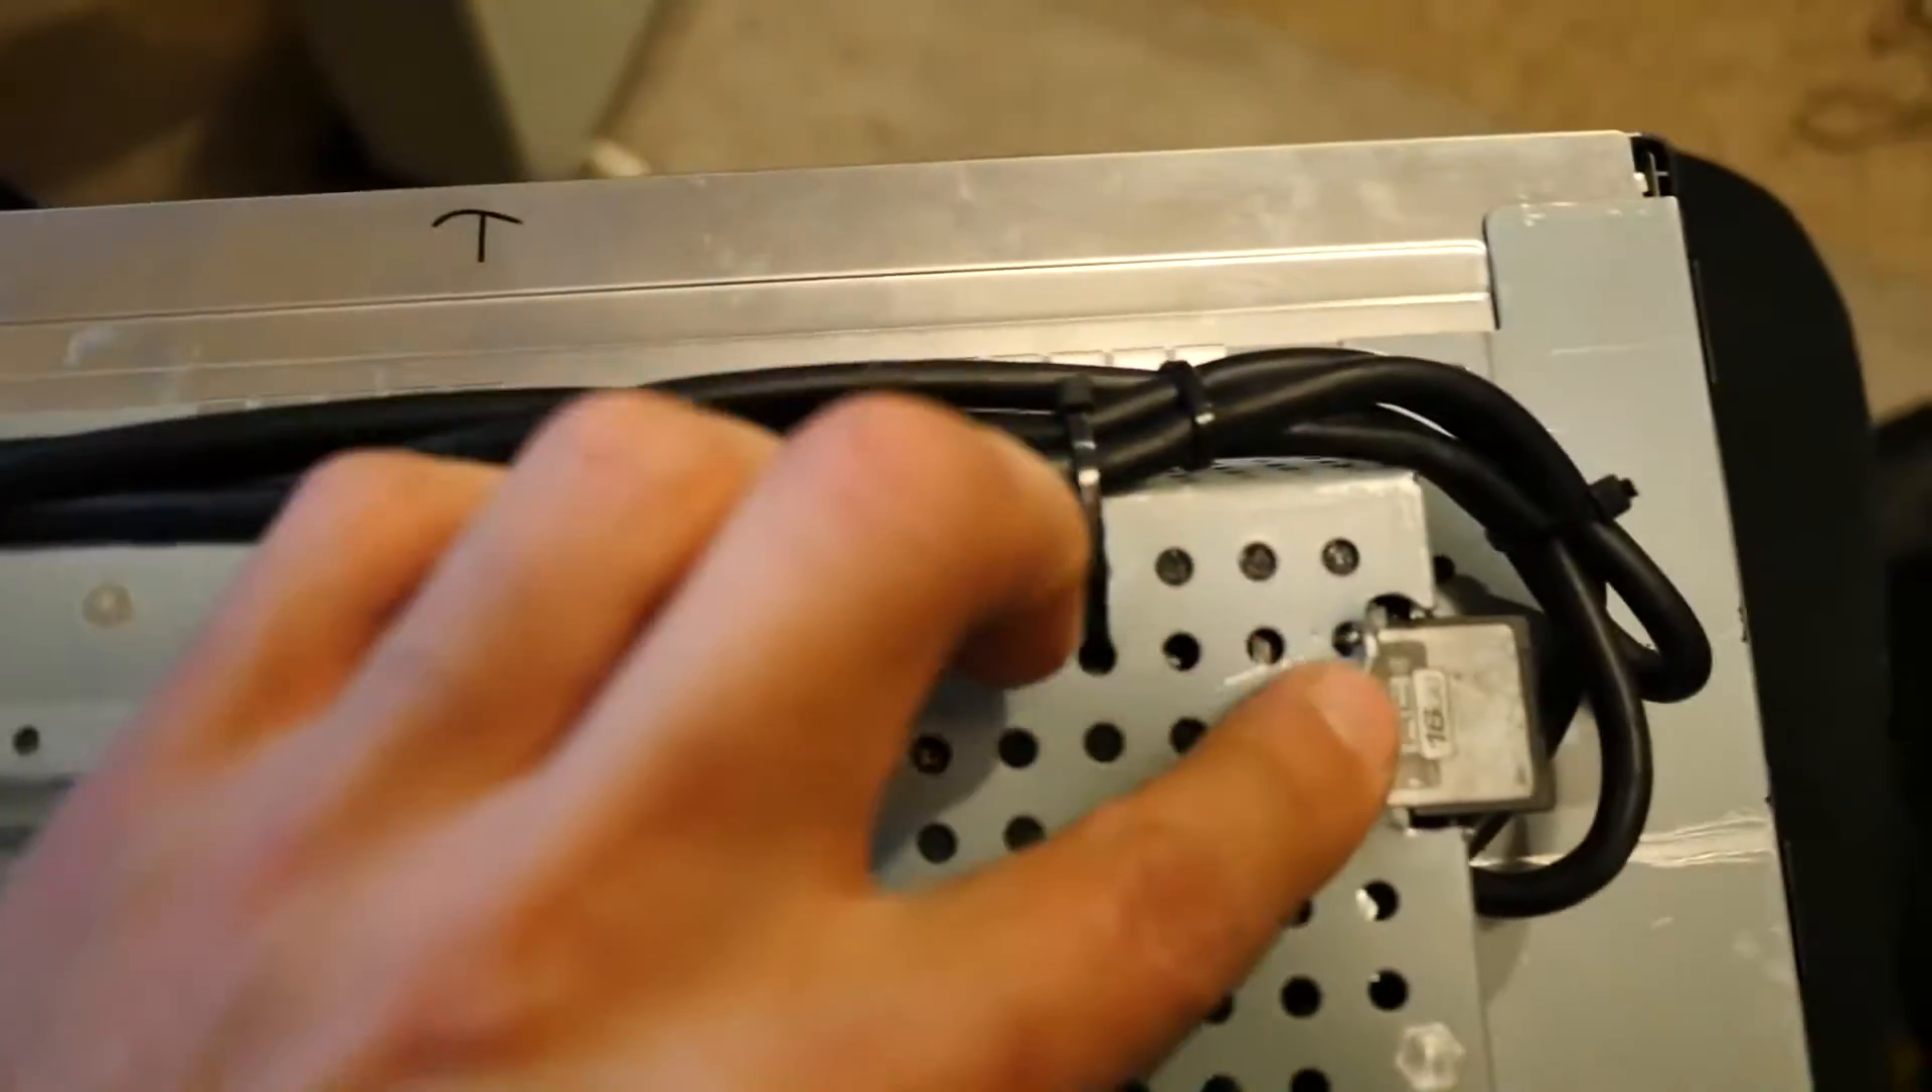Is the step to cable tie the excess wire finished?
Yes.